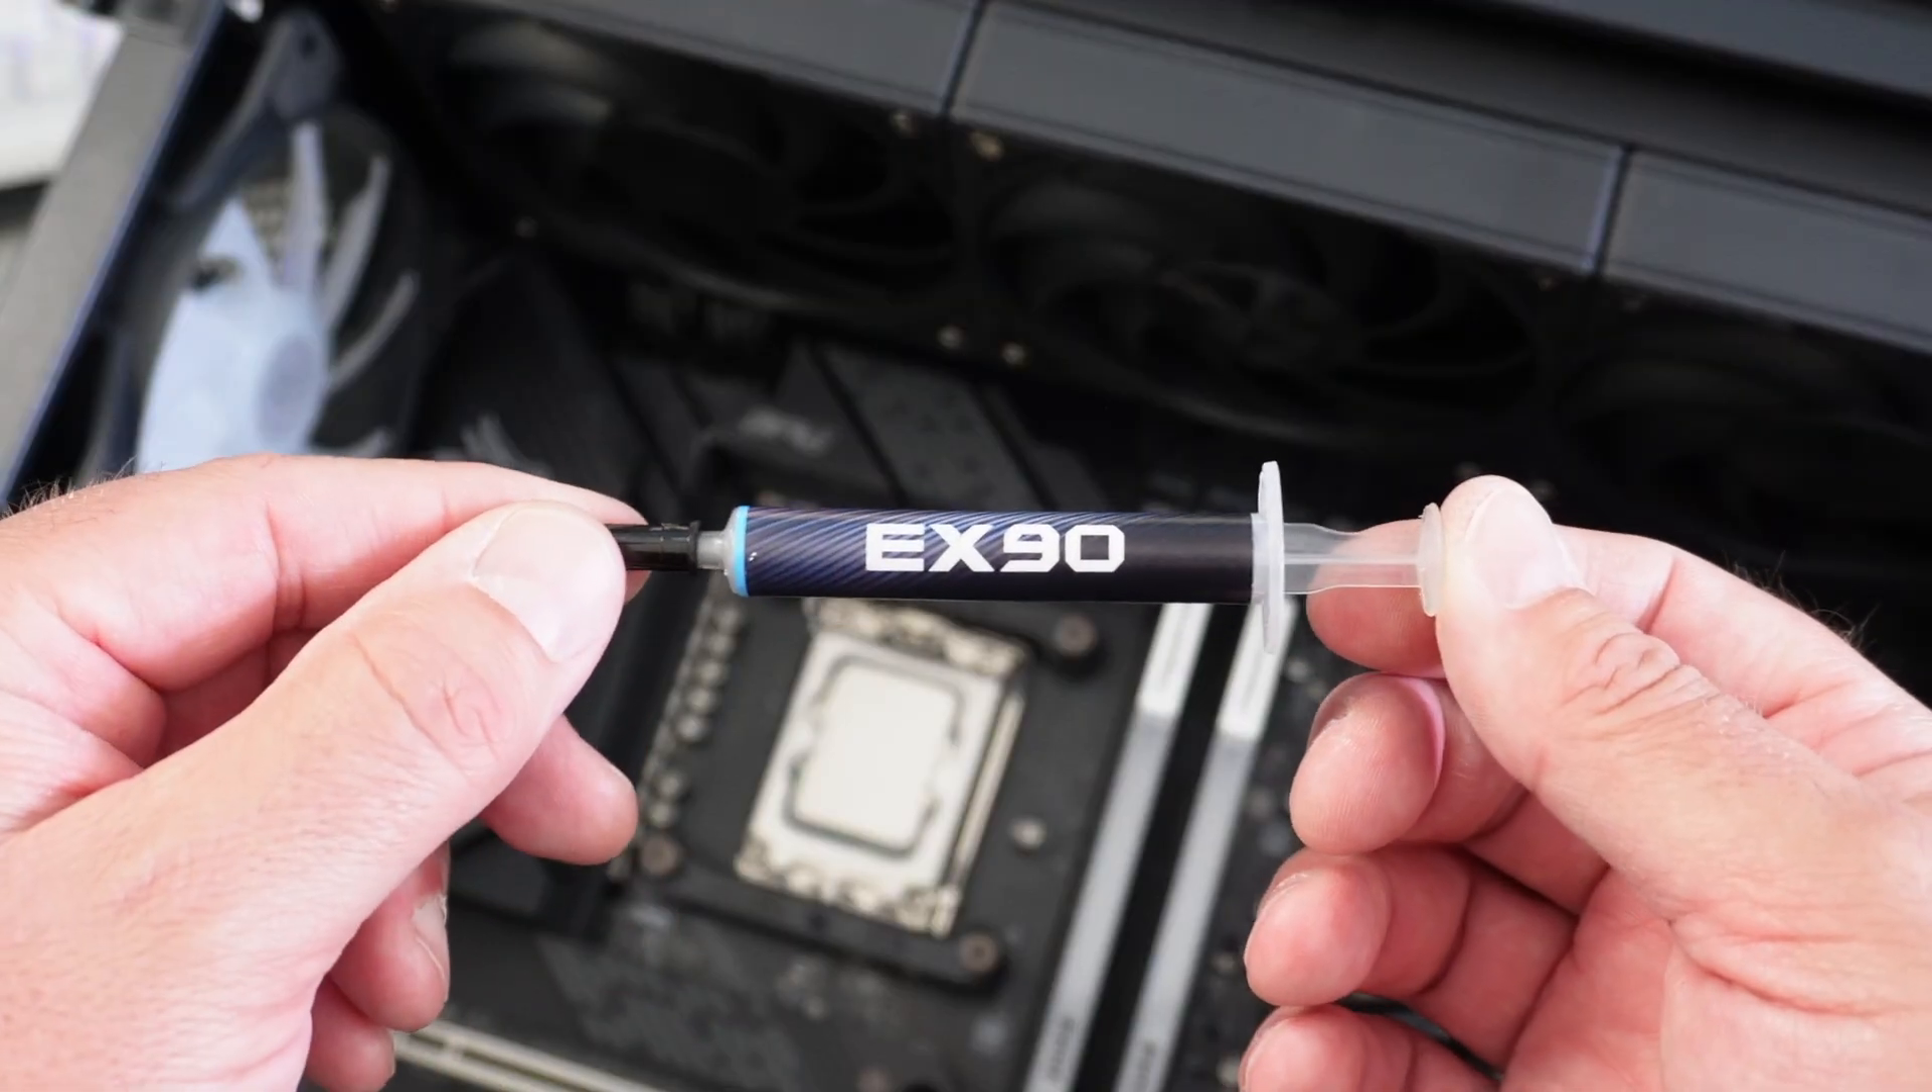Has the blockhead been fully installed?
No.